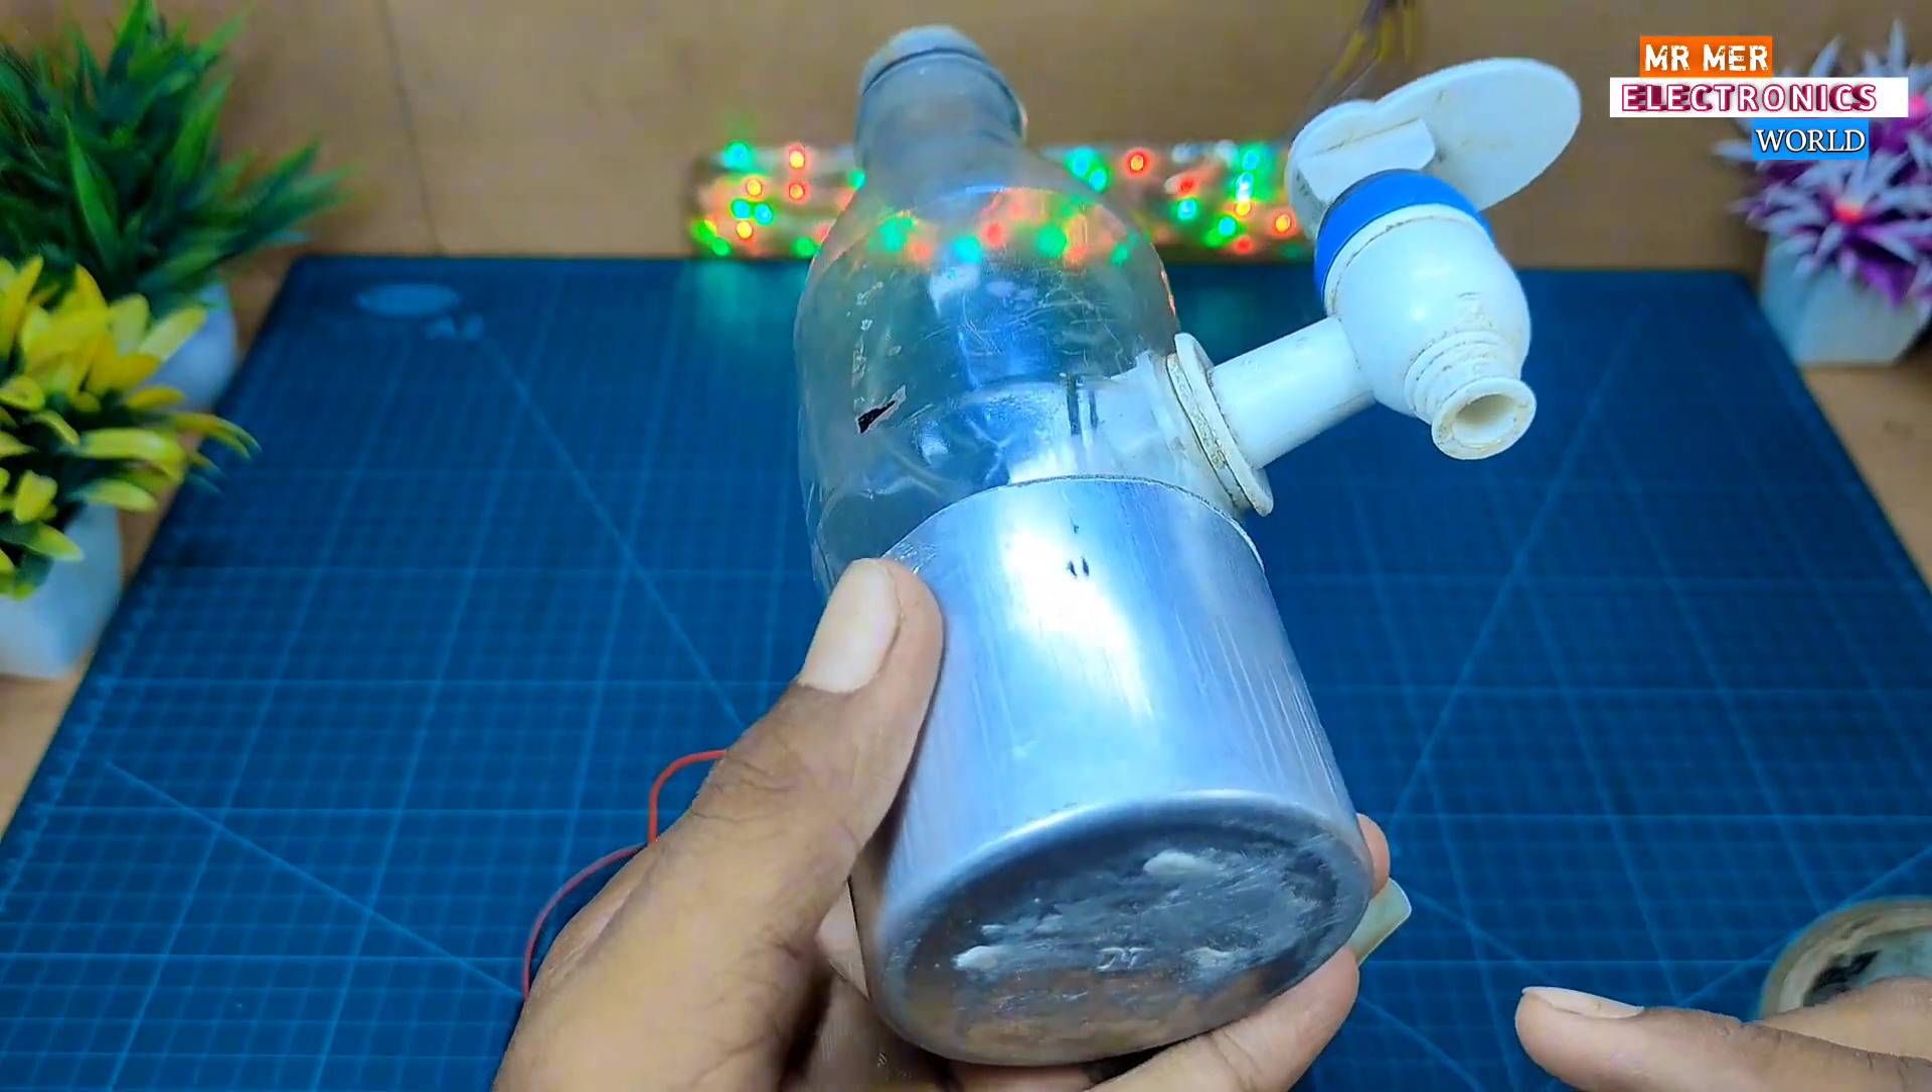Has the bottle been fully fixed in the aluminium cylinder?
Yes.